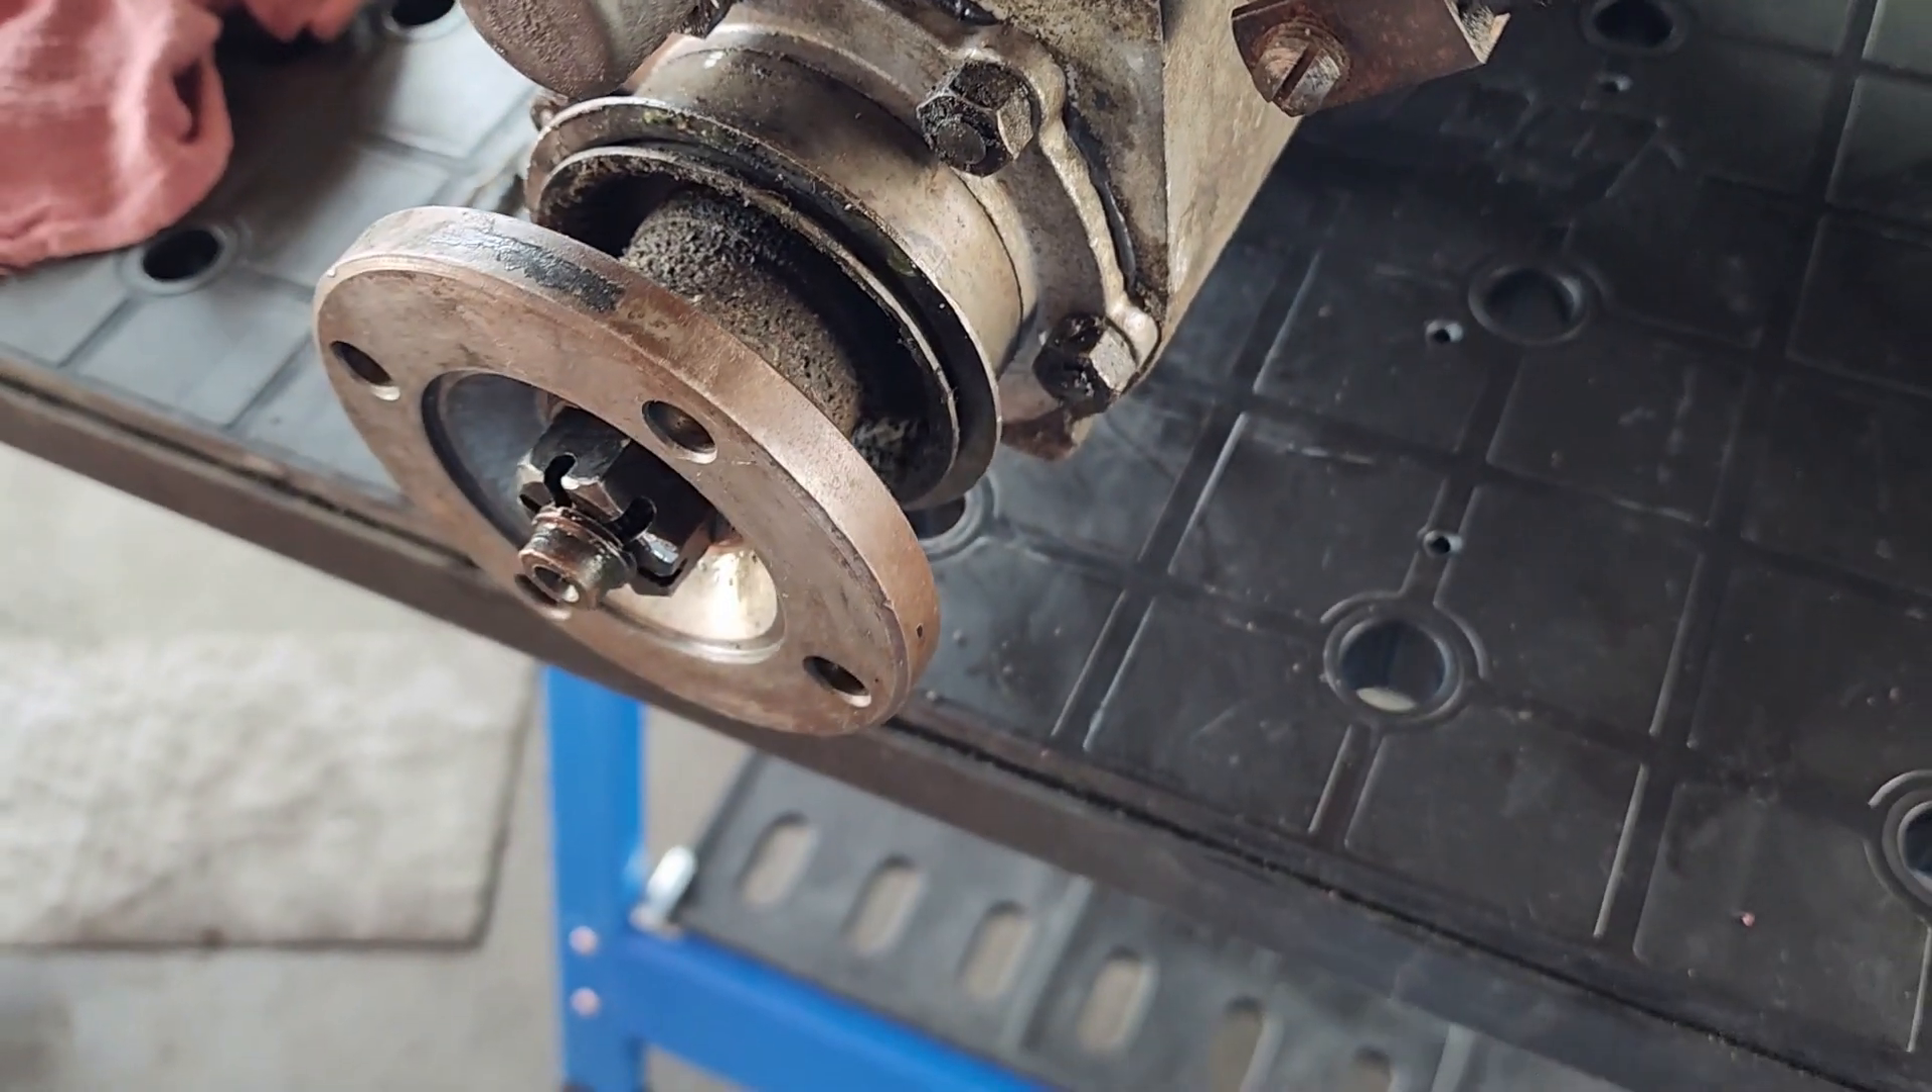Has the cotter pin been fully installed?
No.